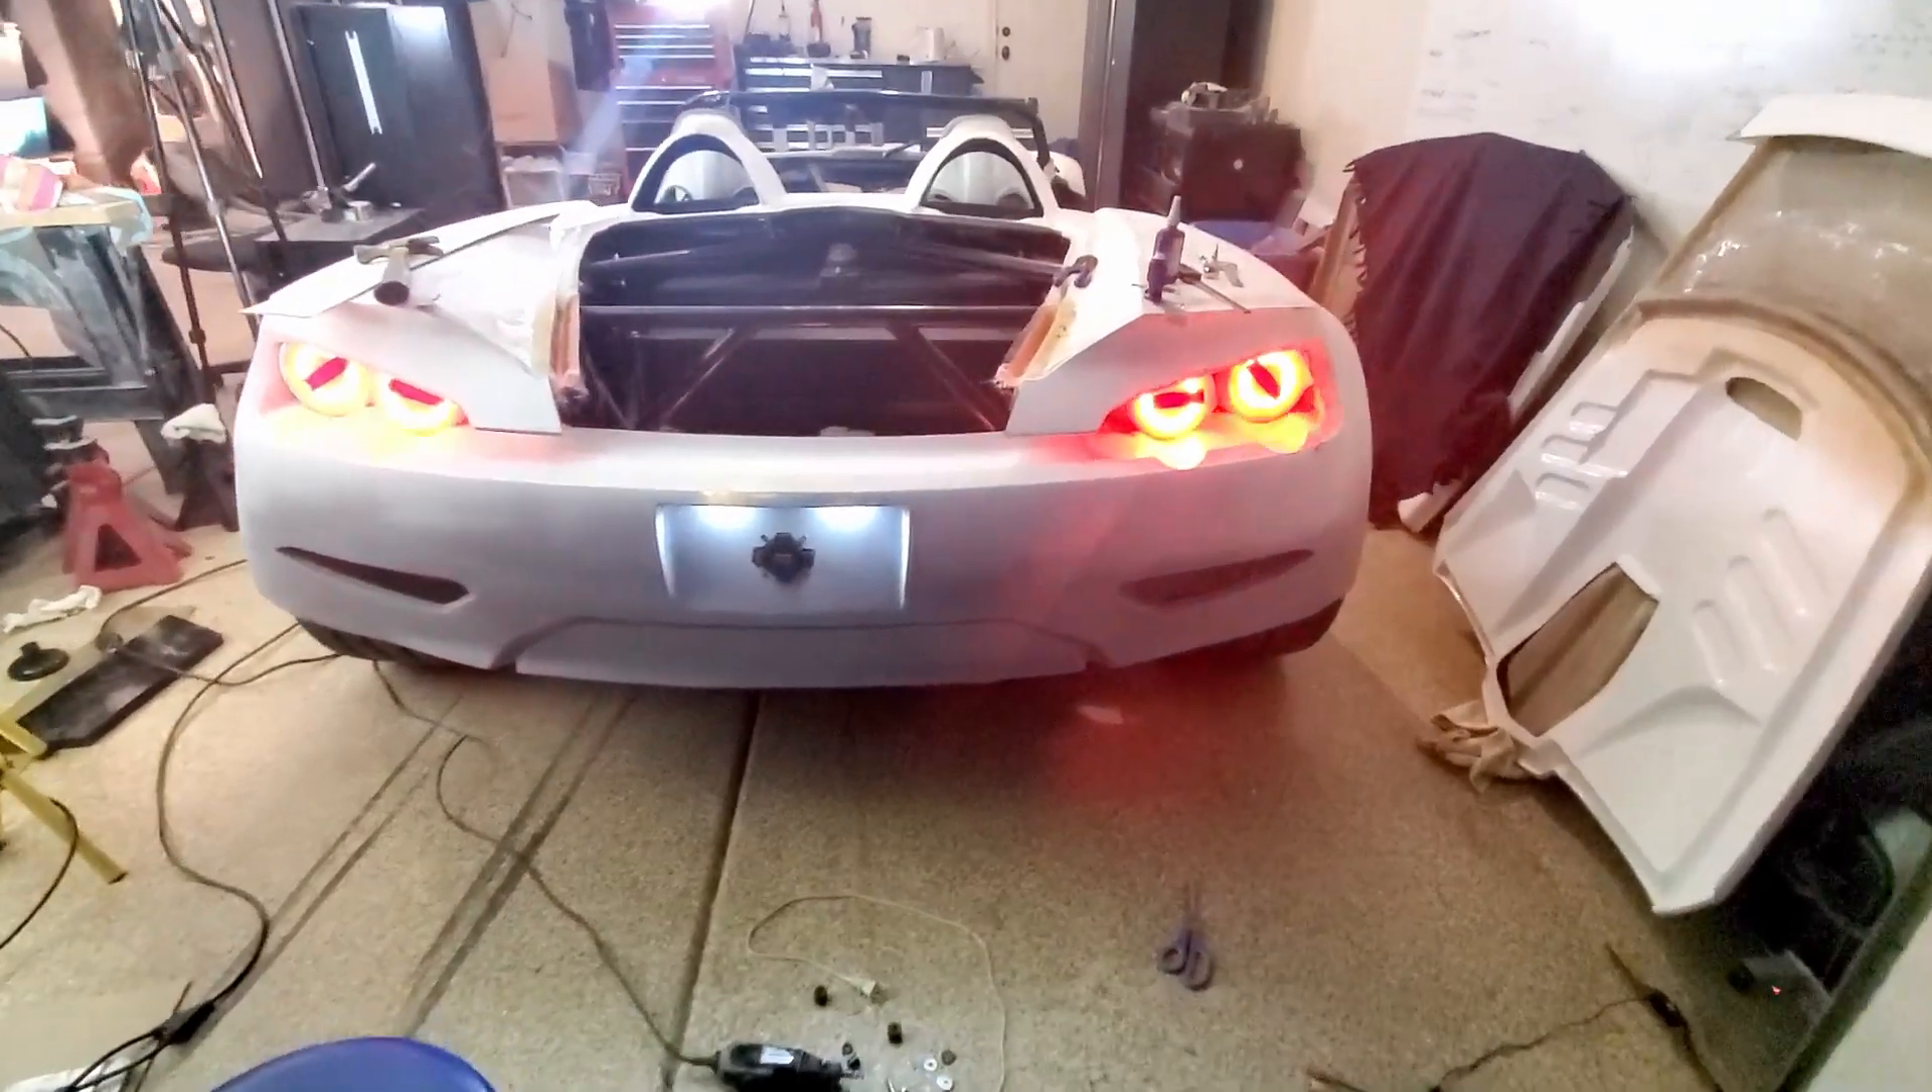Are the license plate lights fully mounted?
Yes.